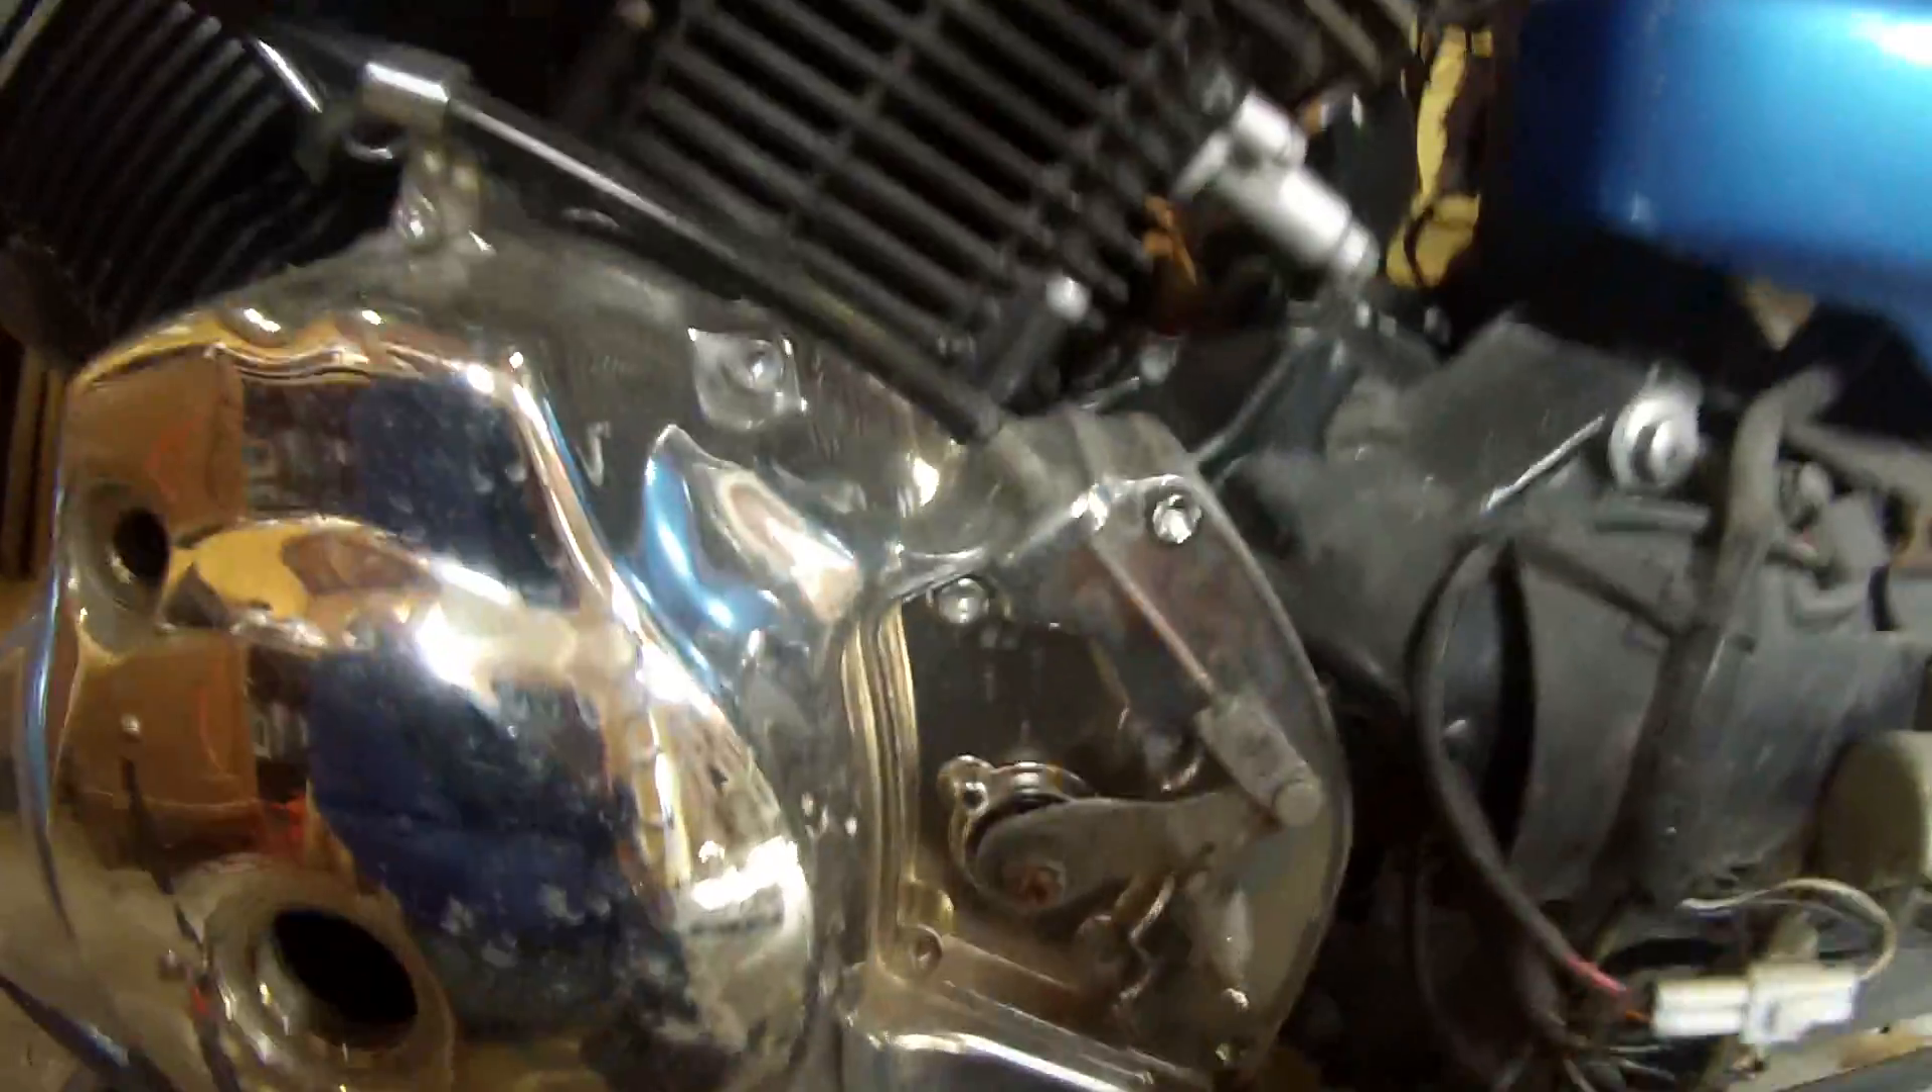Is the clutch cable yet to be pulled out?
Yes.